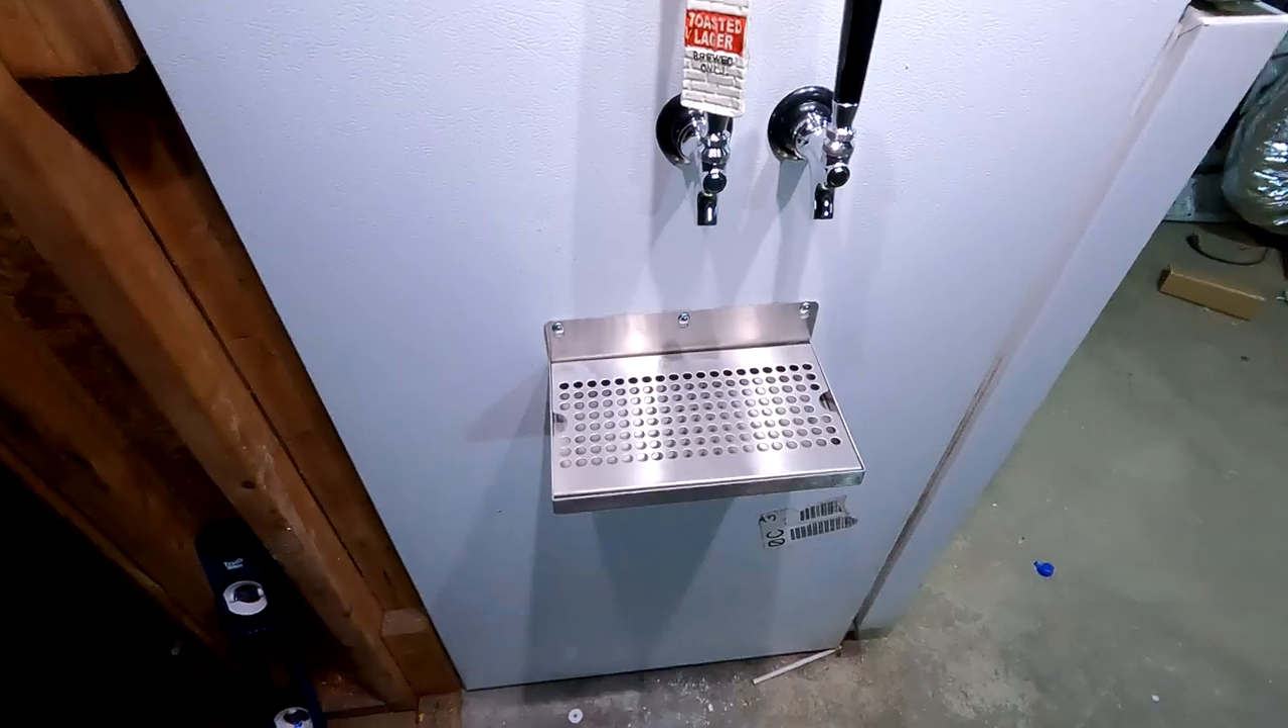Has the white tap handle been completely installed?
Yes.